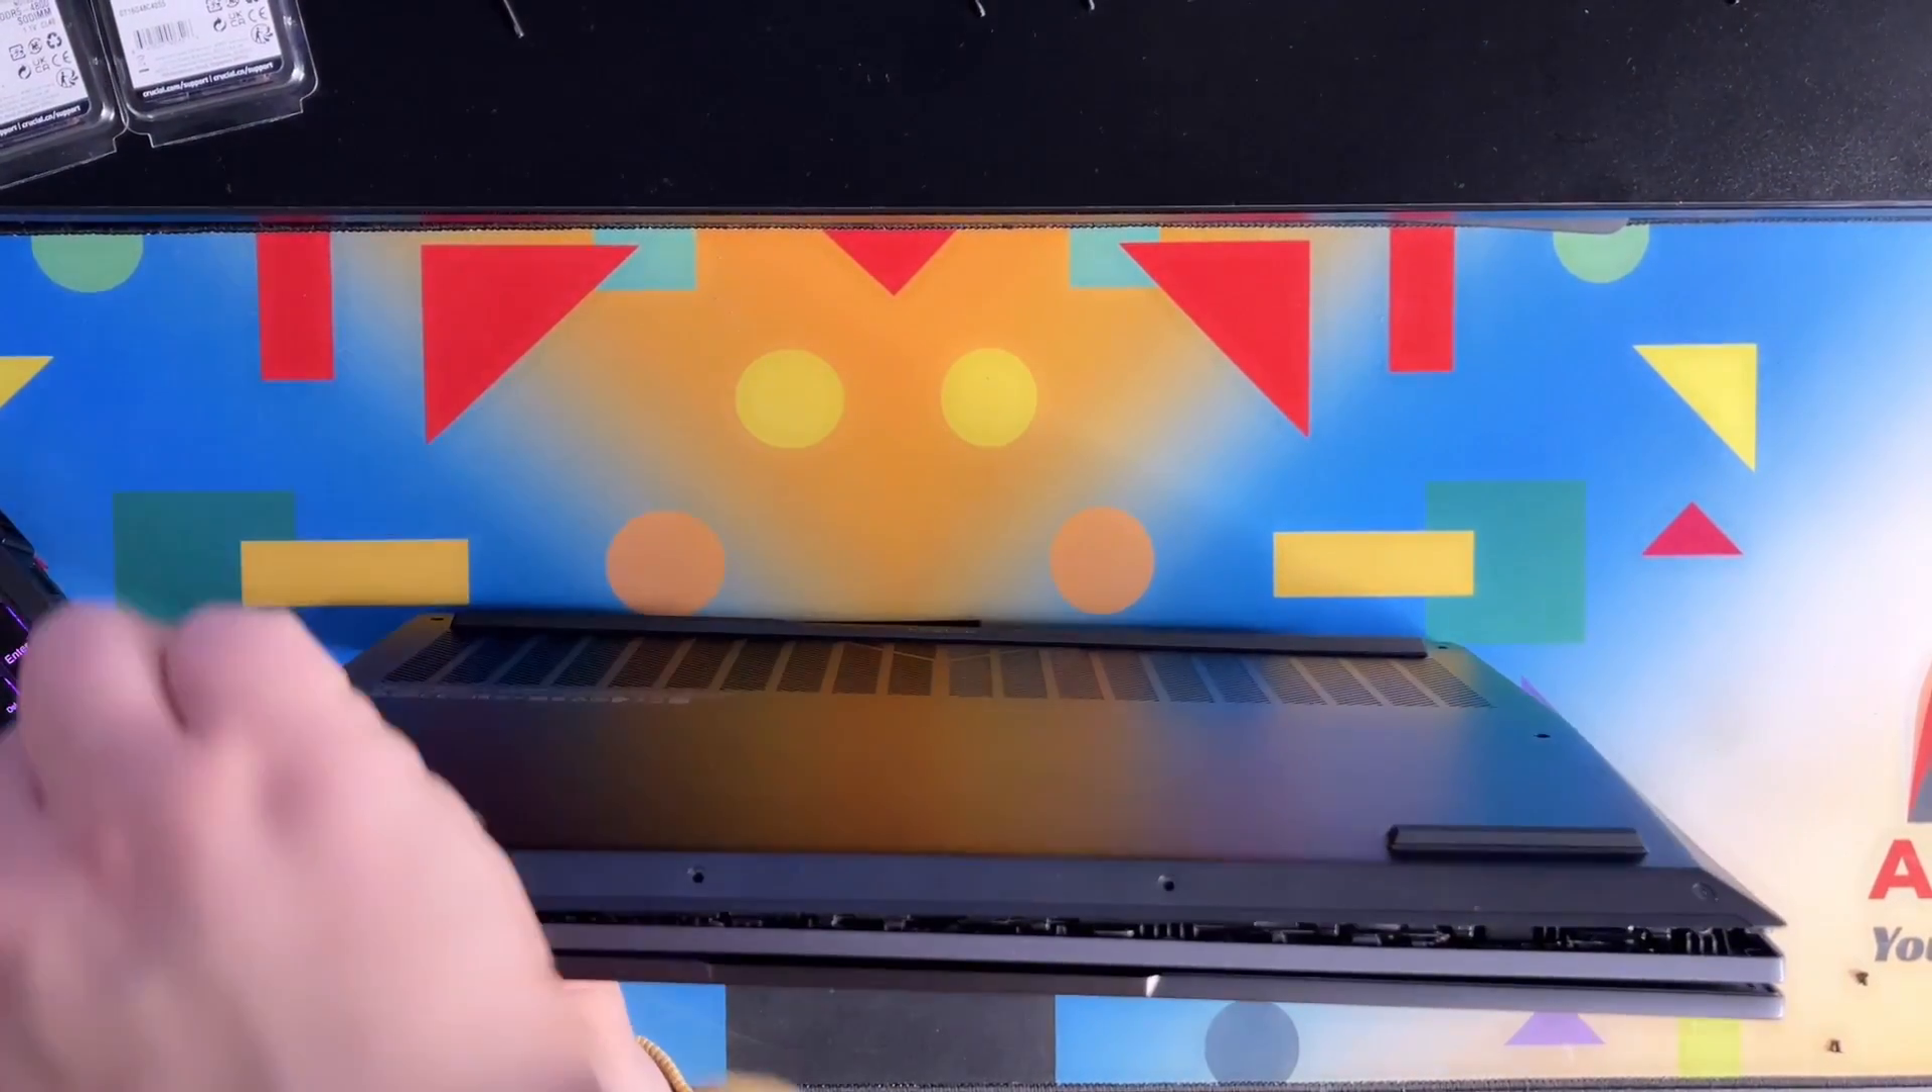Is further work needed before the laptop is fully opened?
Yes.